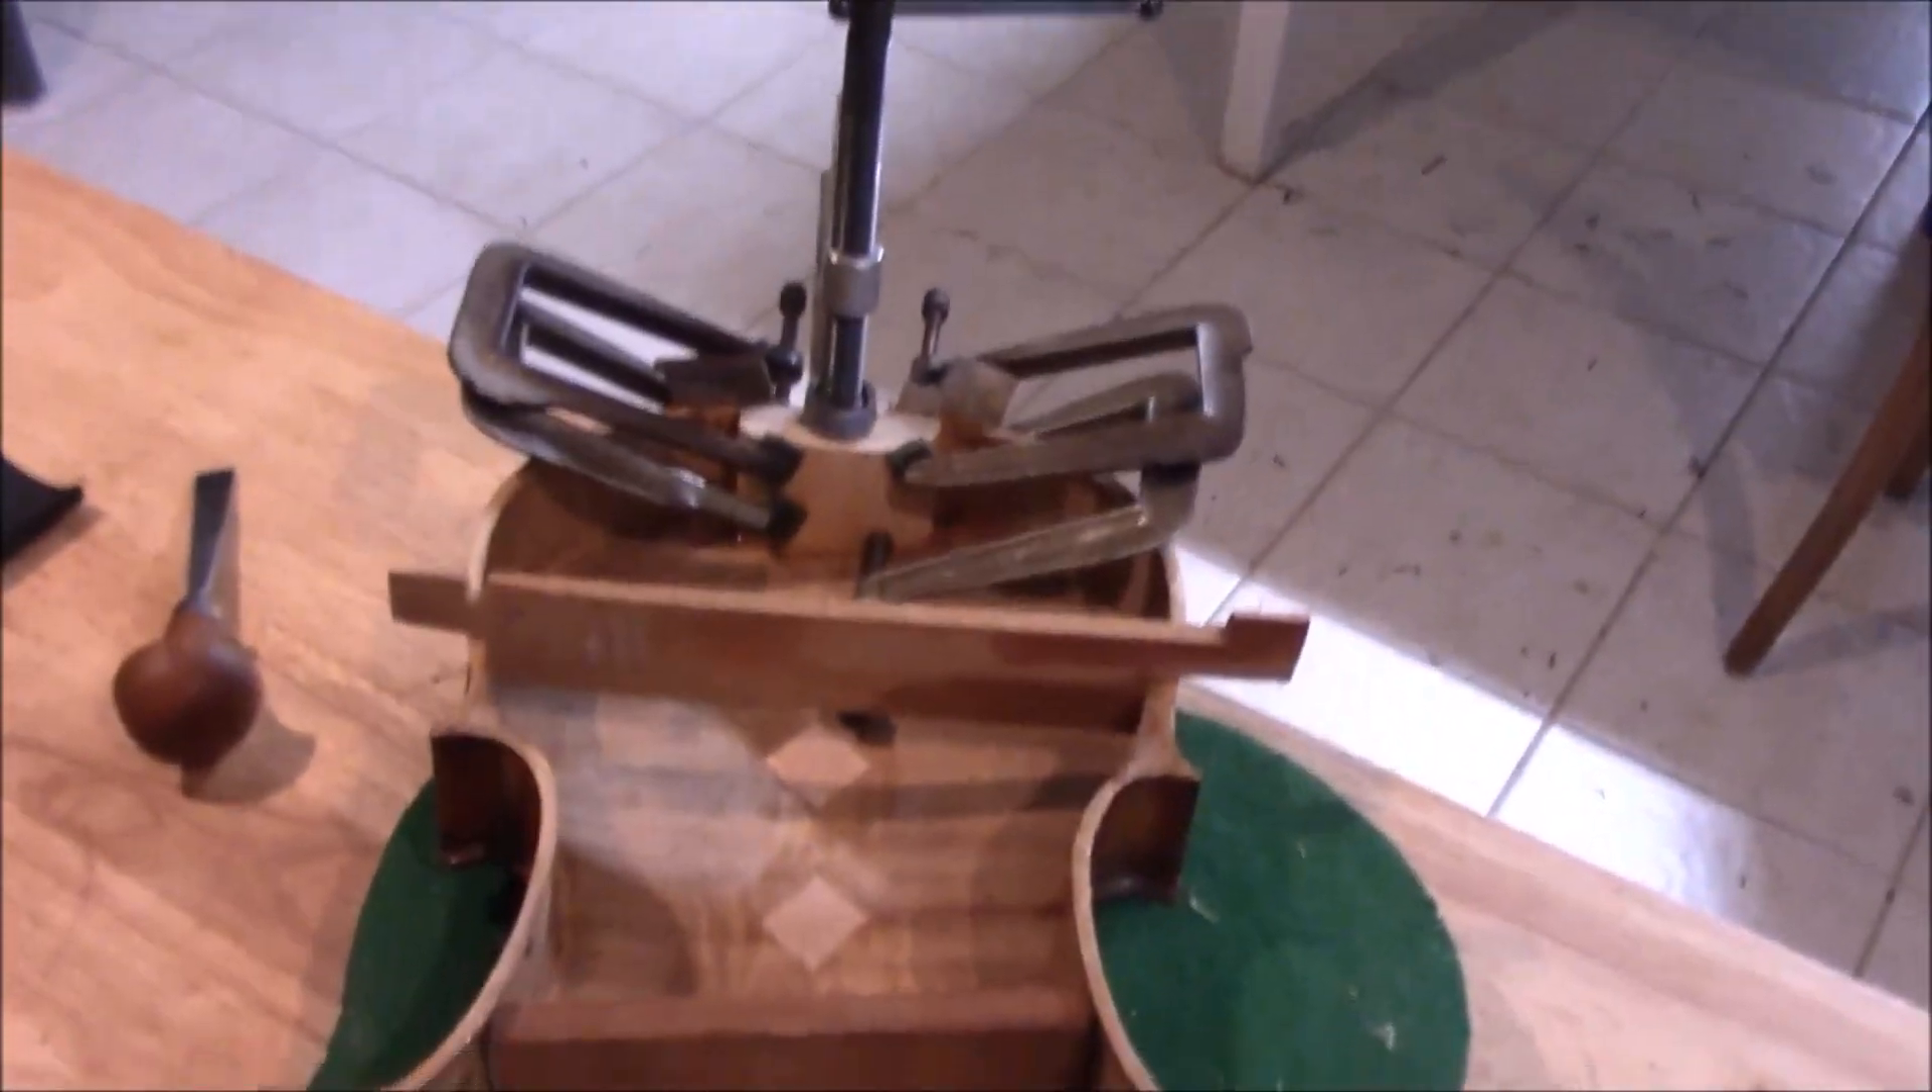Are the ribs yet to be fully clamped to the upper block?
No.